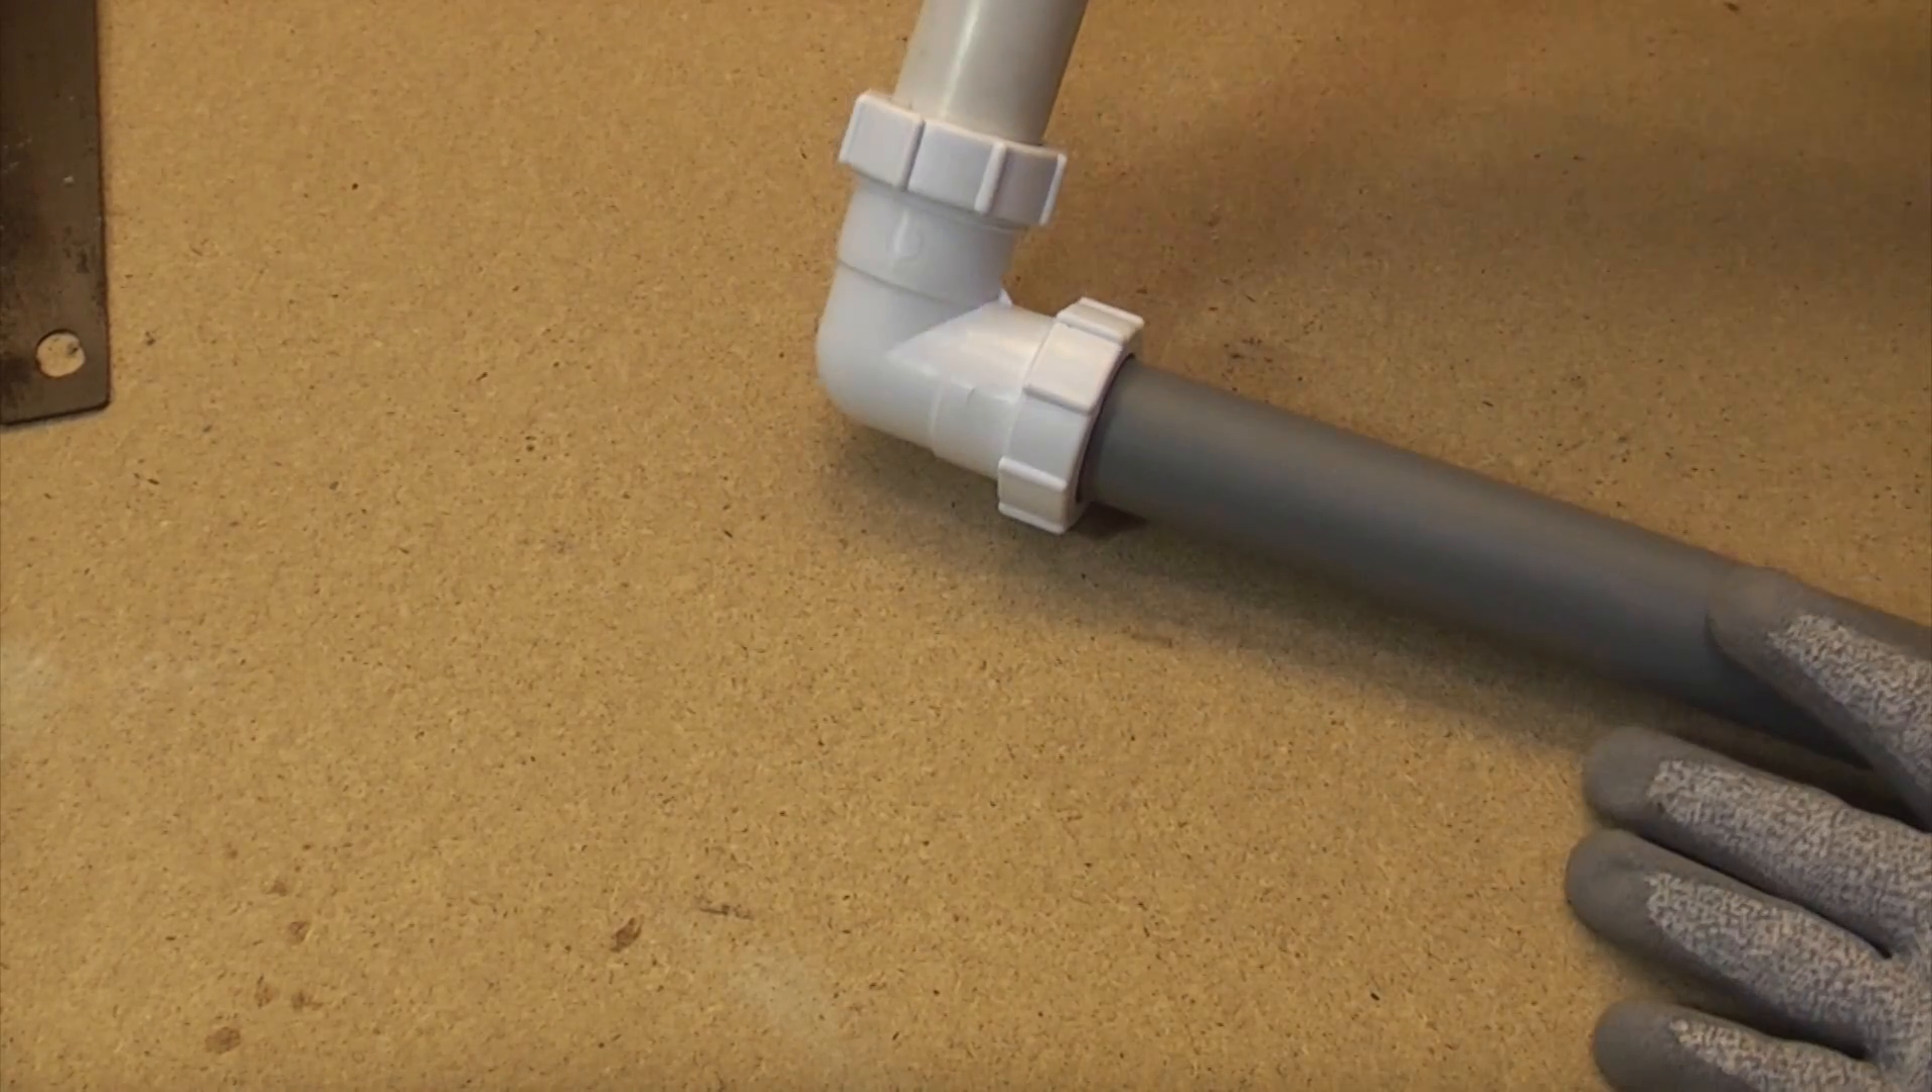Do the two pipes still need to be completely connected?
No.